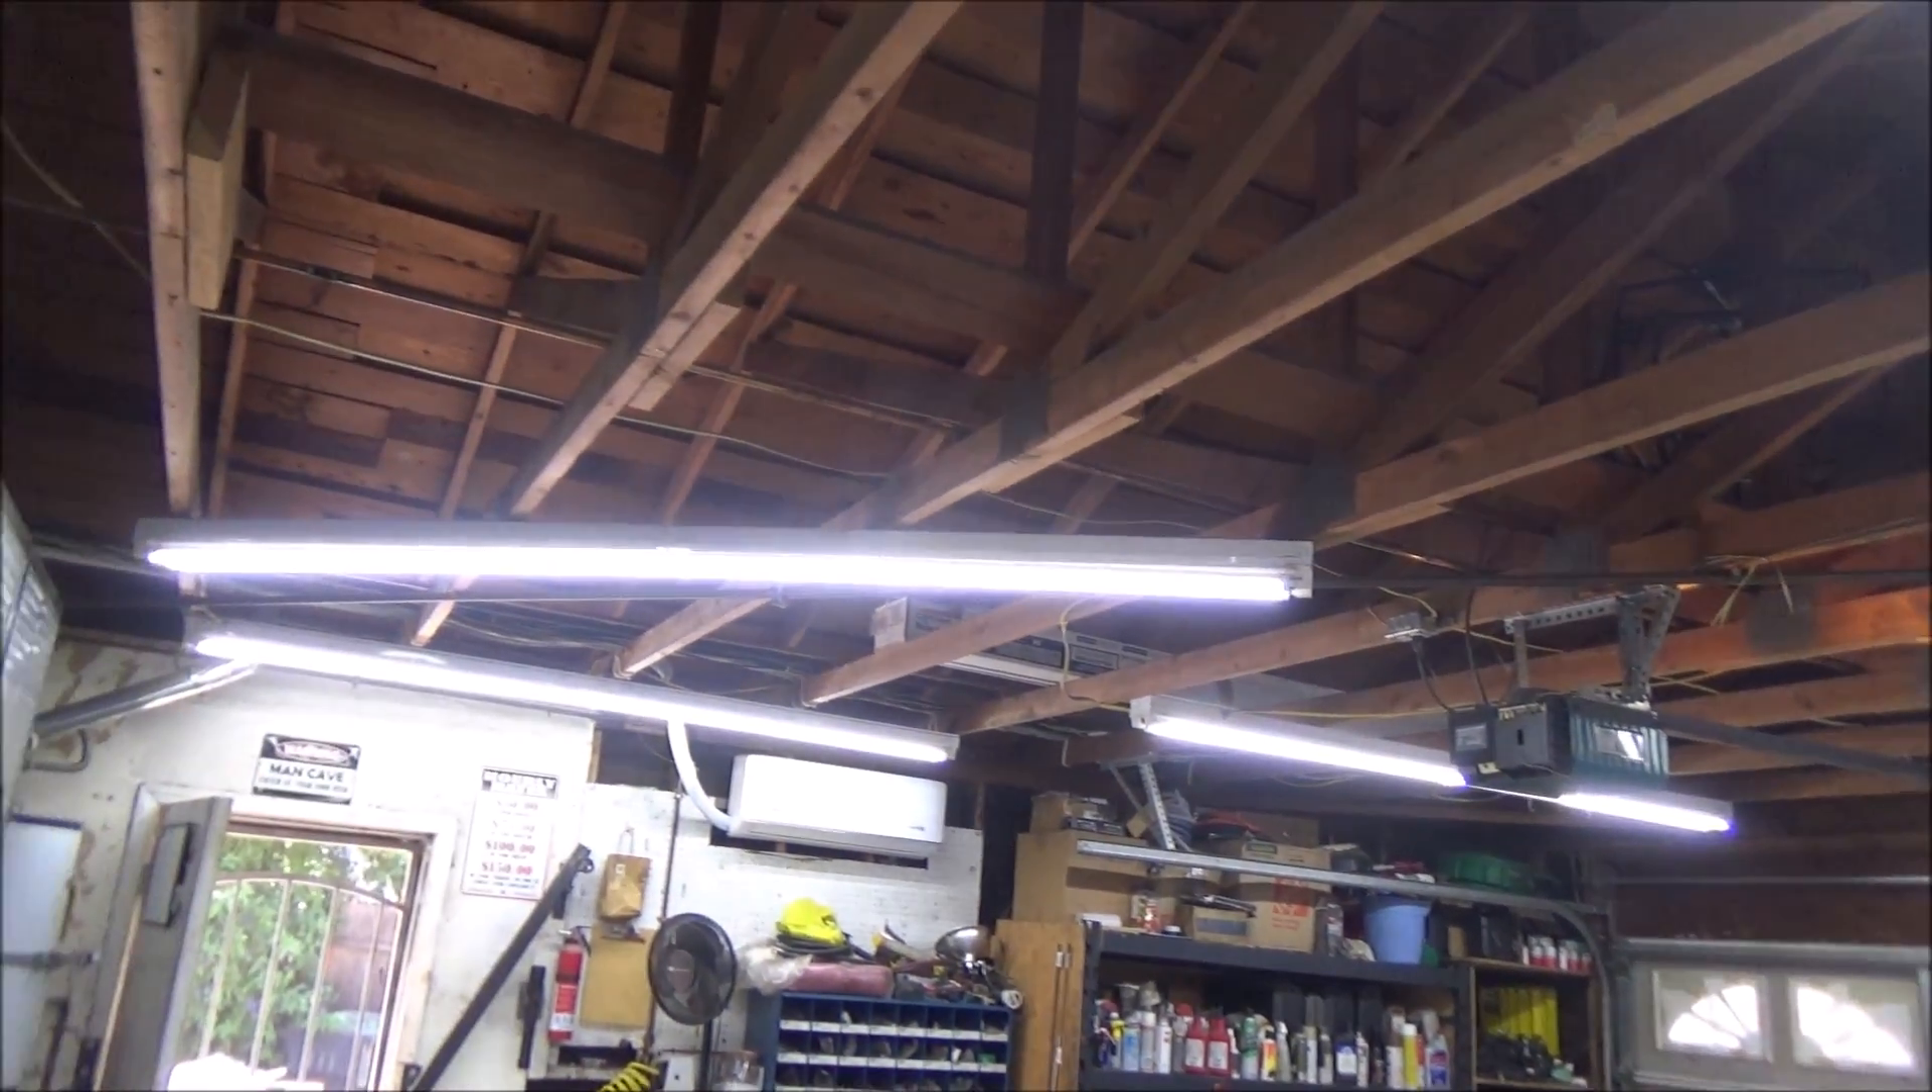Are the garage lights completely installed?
Yes.